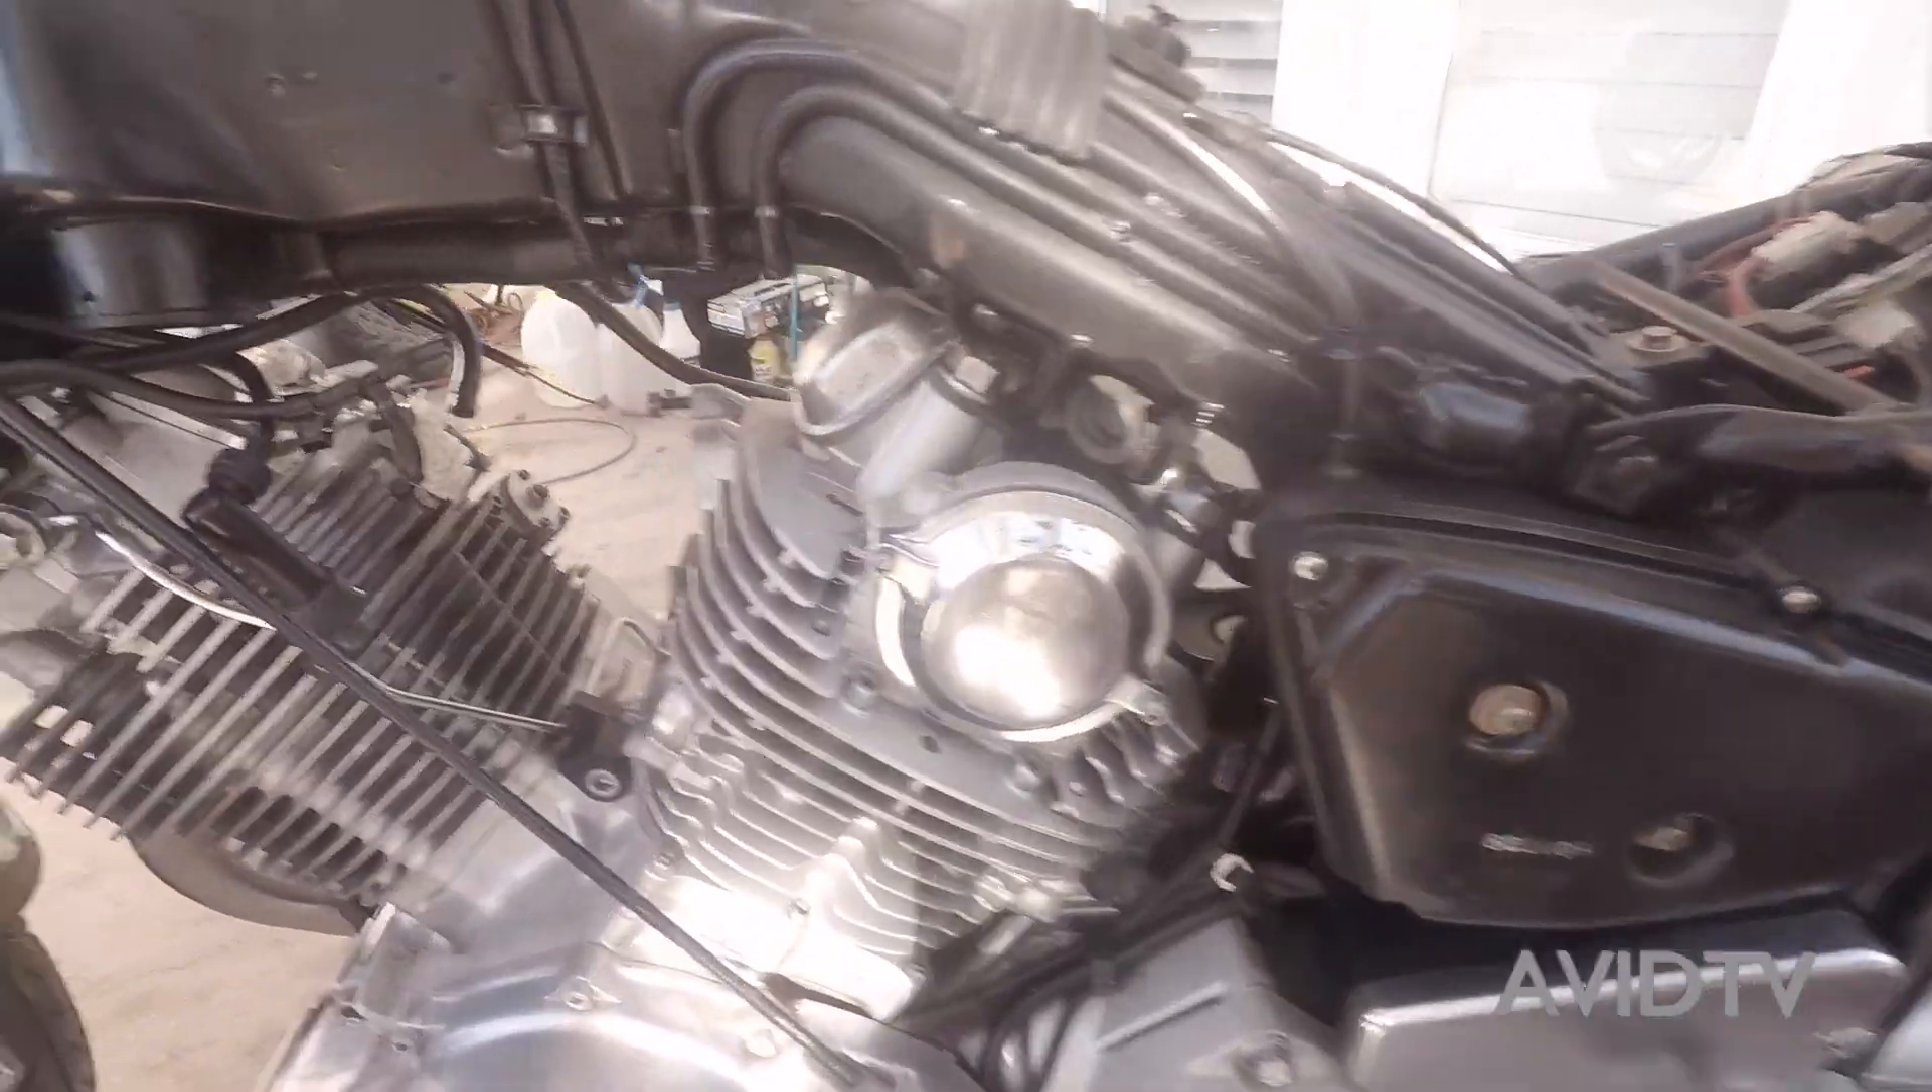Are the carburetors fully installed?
No.